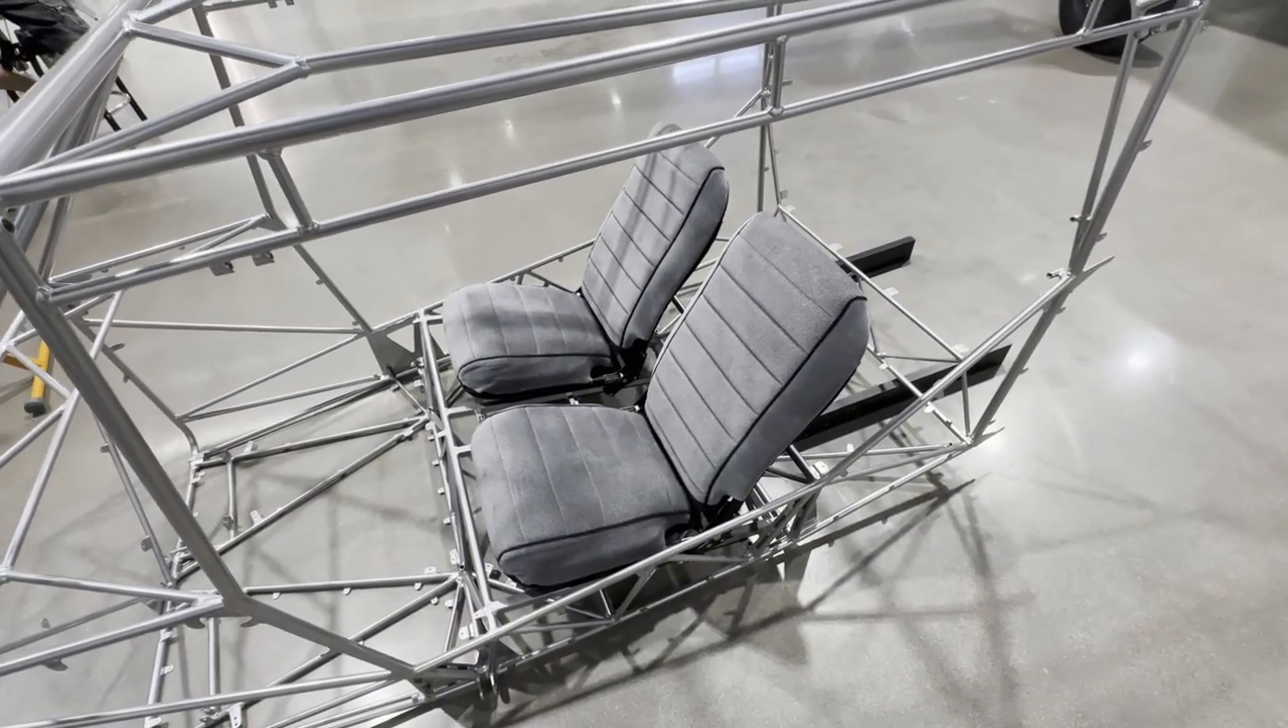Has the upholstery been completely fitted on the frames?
Yes.